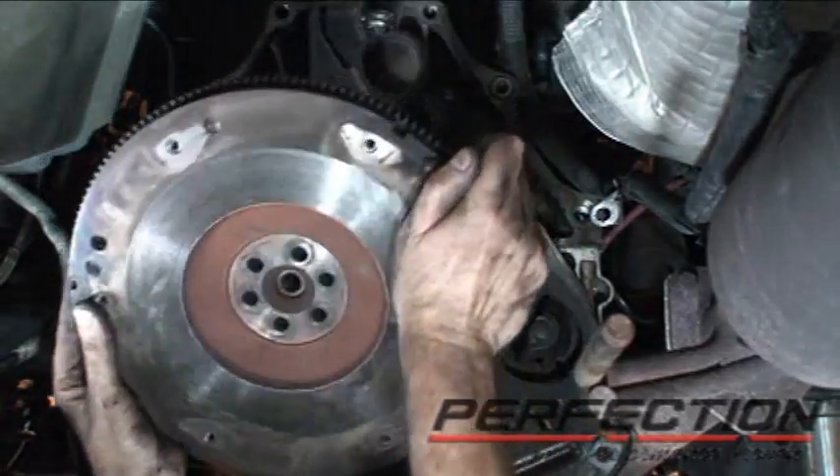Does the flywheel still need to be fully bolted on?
Yes.